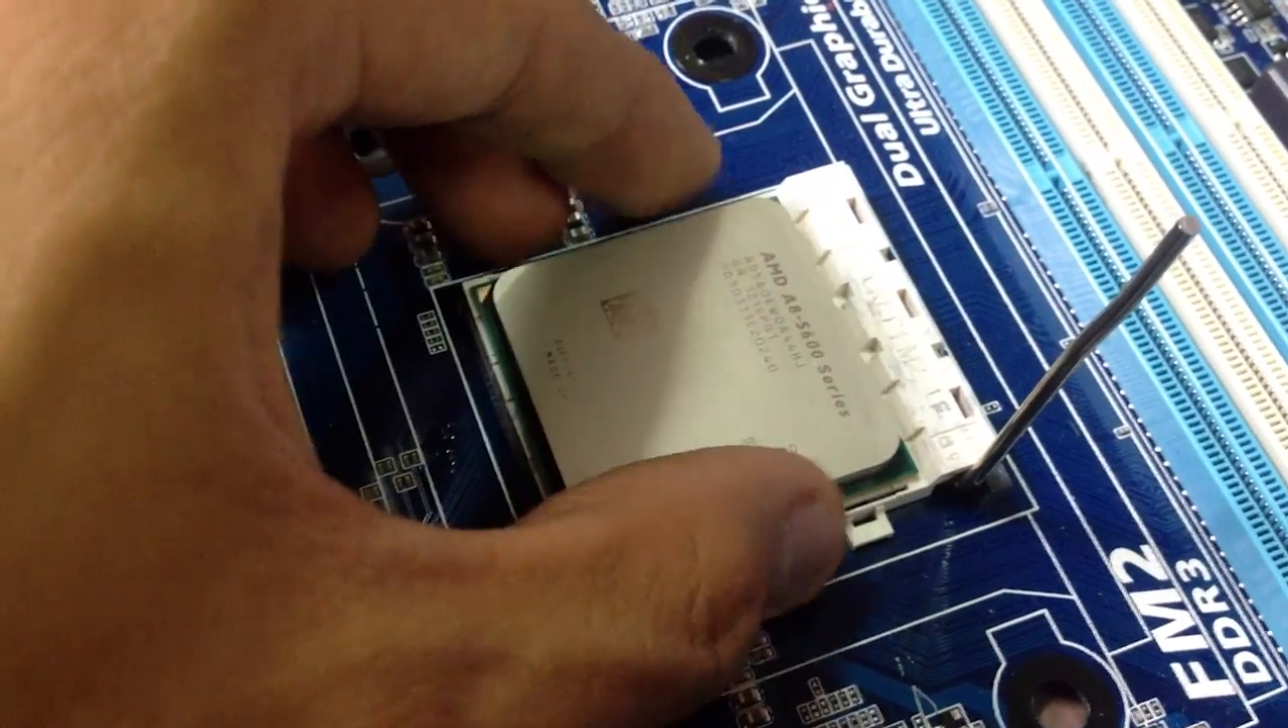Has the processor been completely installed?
No.